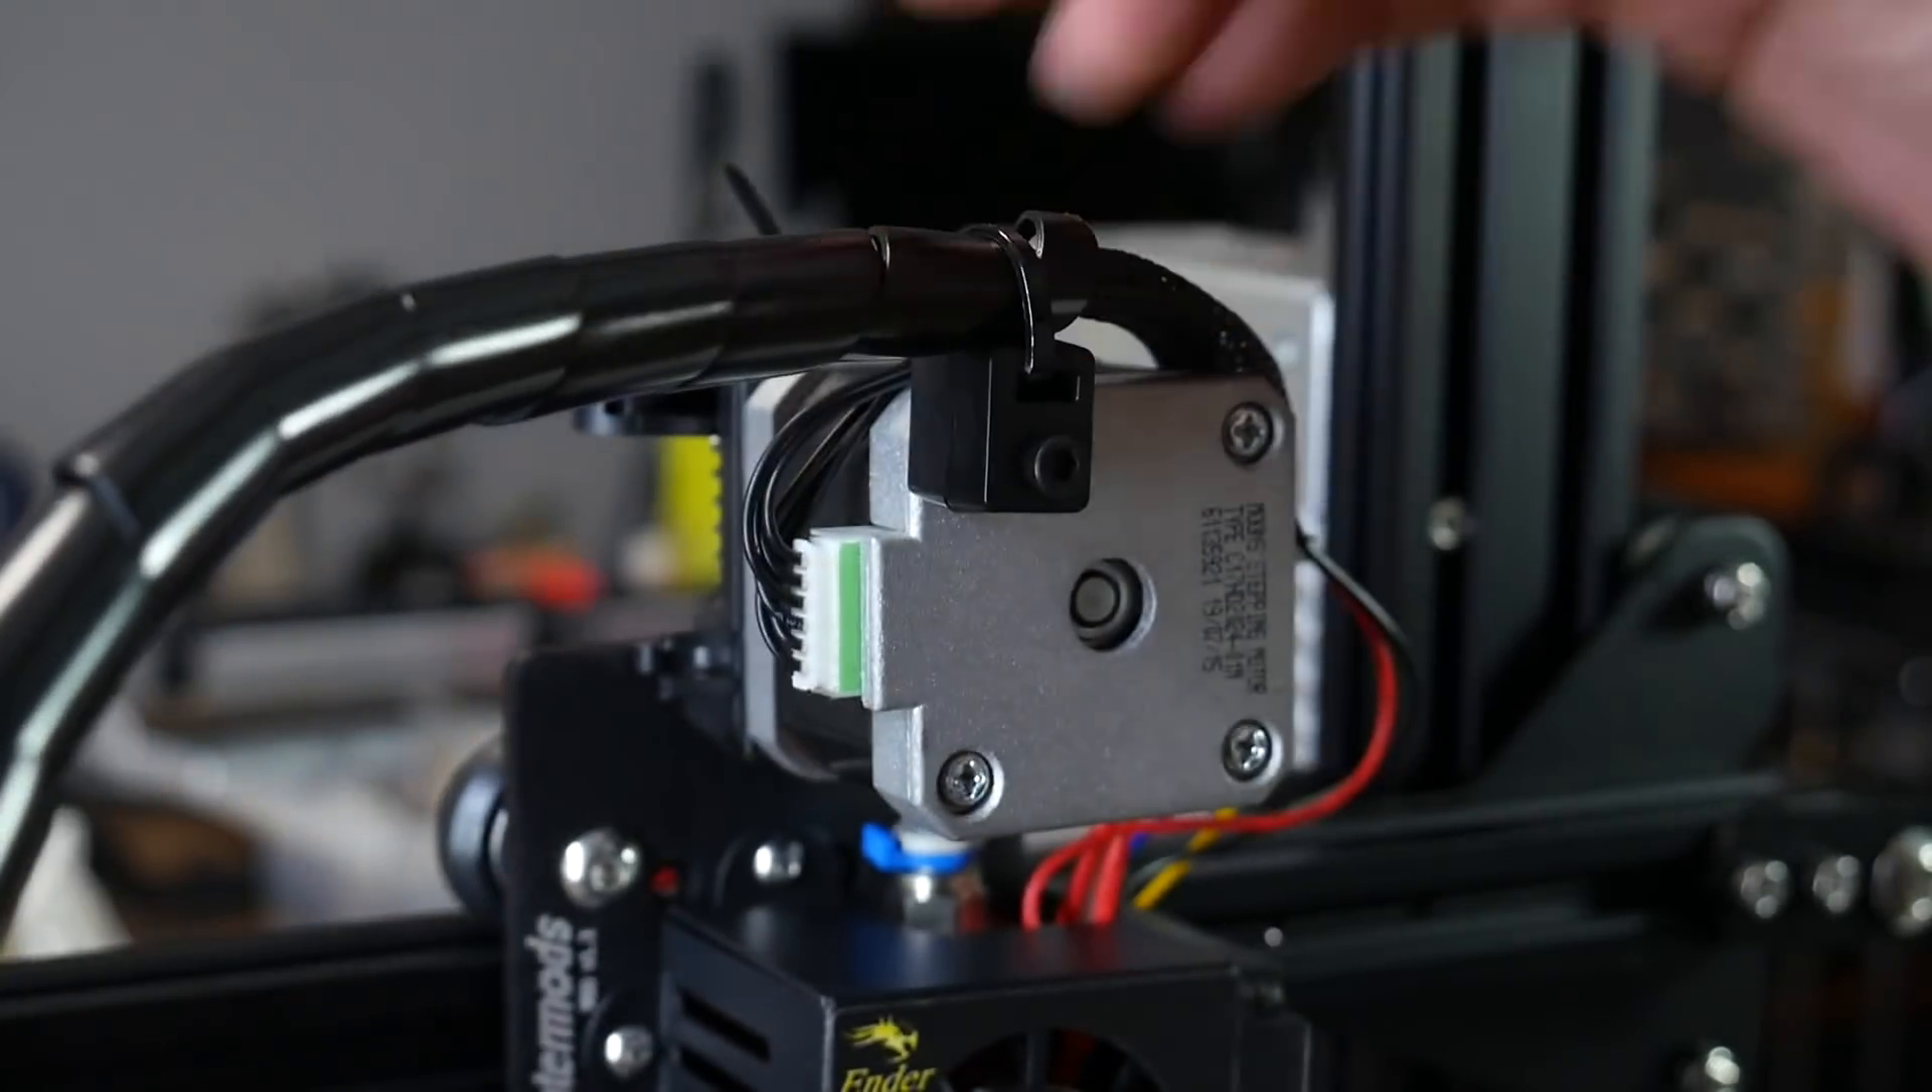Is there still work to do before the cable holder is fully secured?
No.